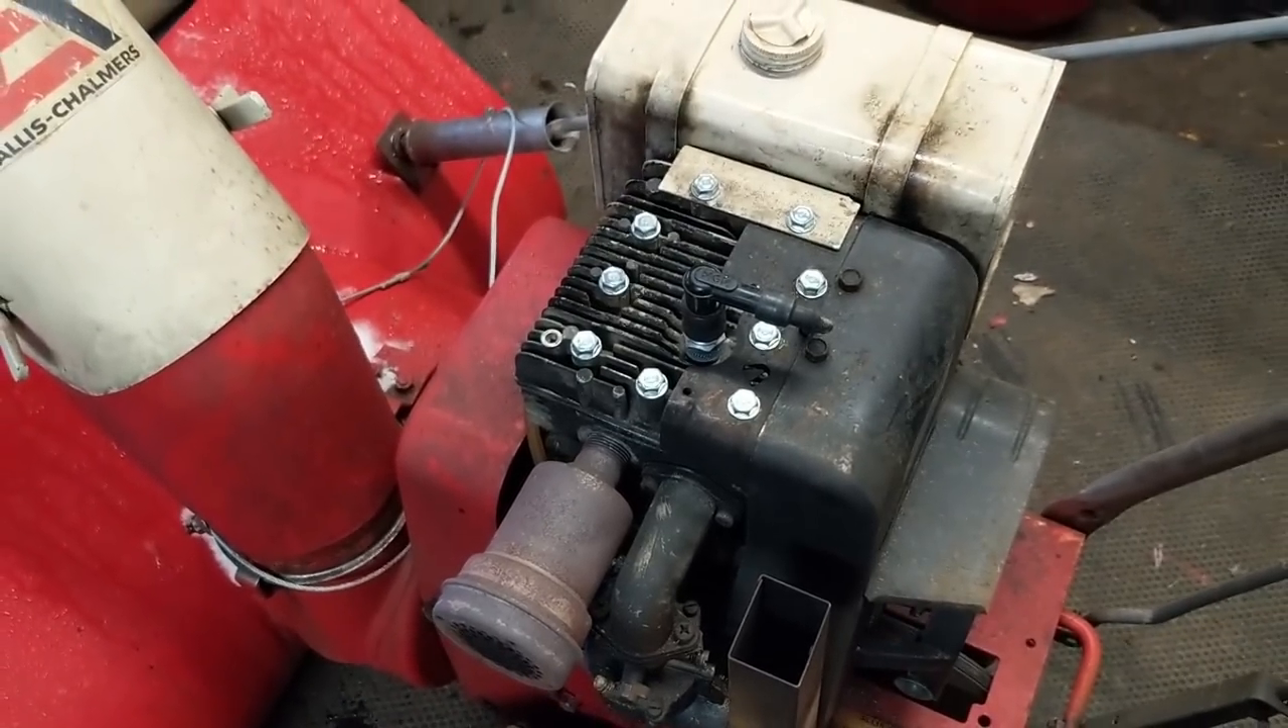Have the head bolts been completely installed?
Yes.